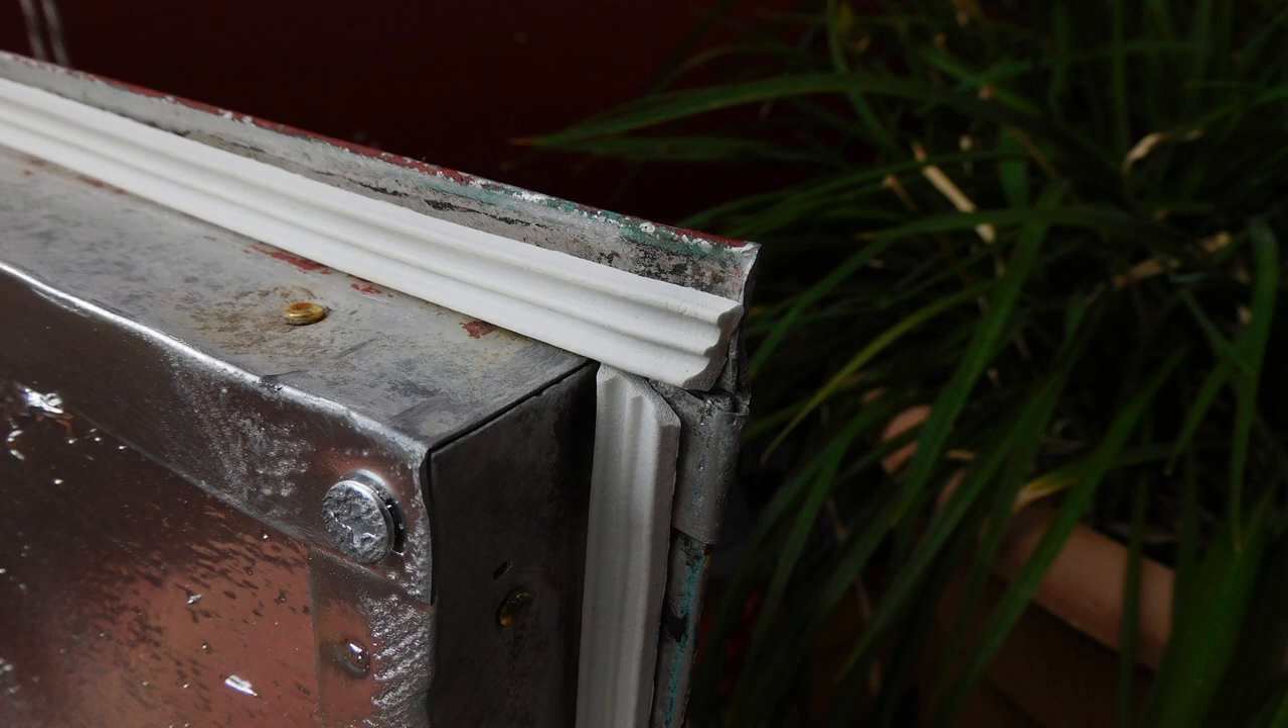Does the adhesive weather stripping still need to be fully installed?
No.